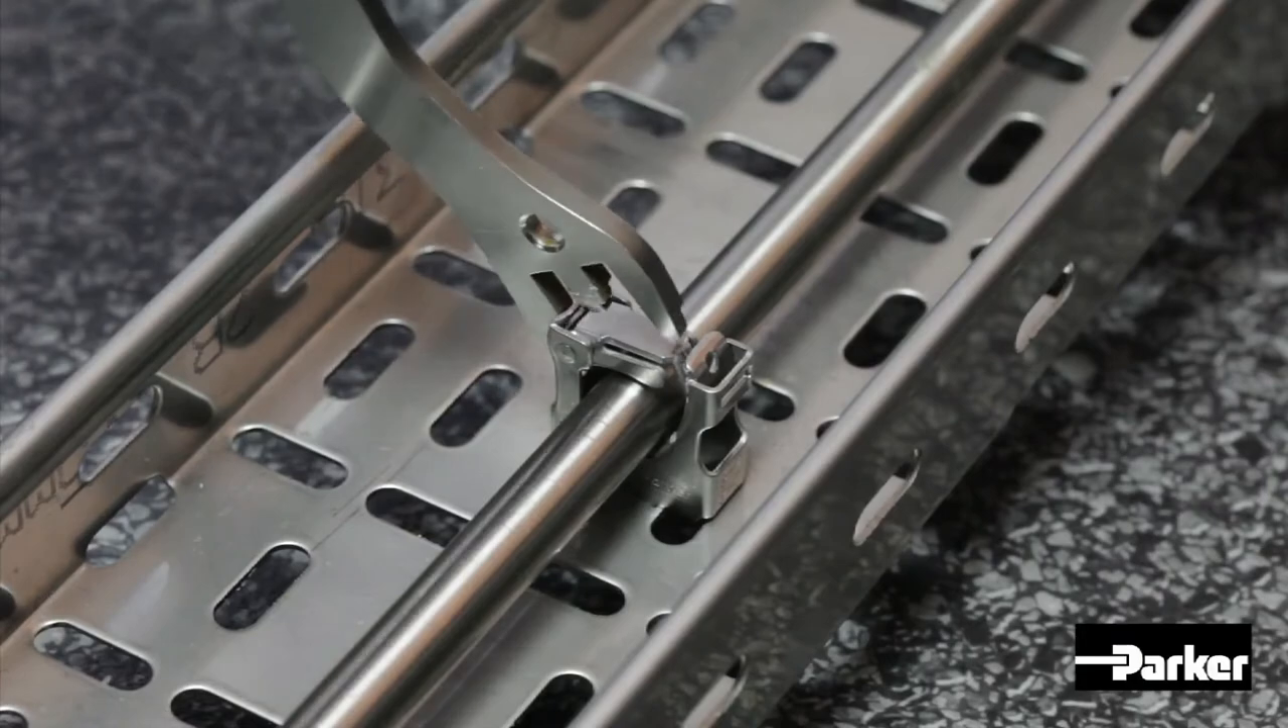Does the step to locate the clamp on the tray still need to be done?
No.